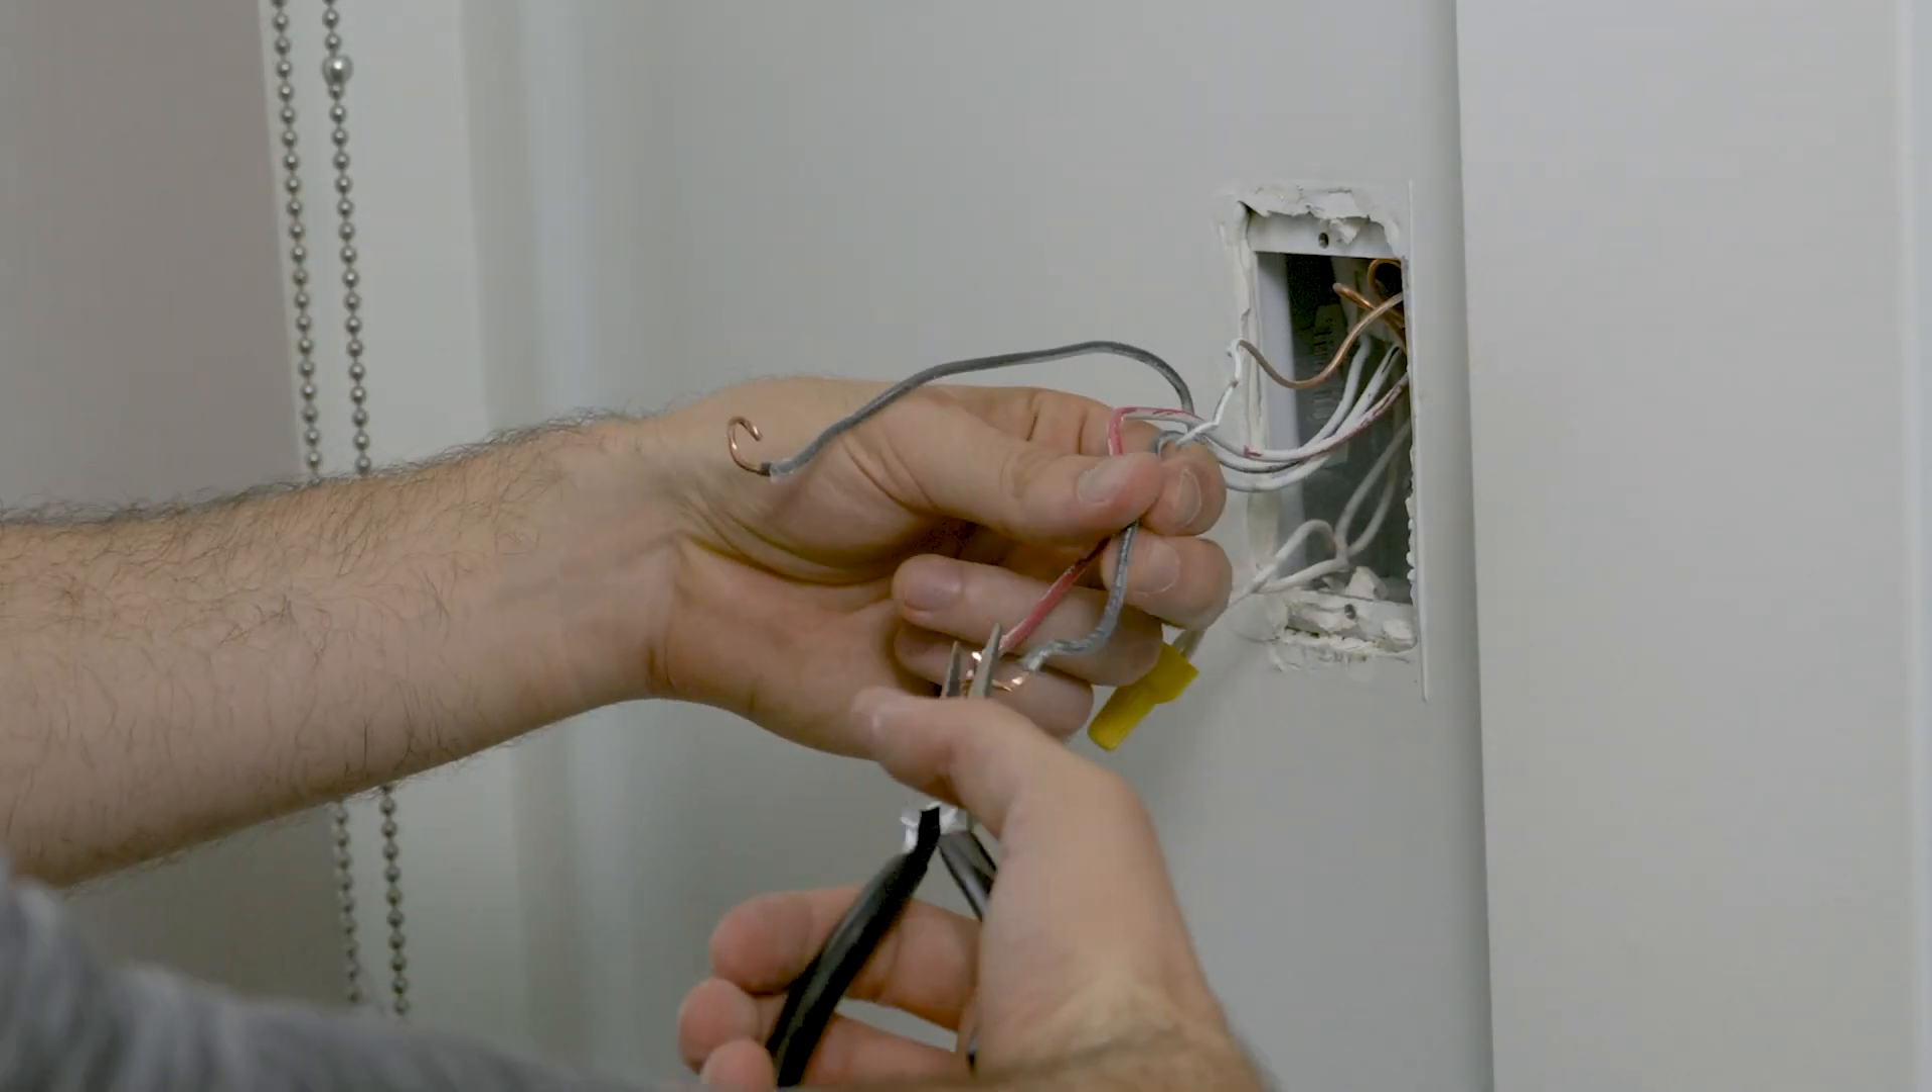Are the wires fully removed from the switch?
Yes.